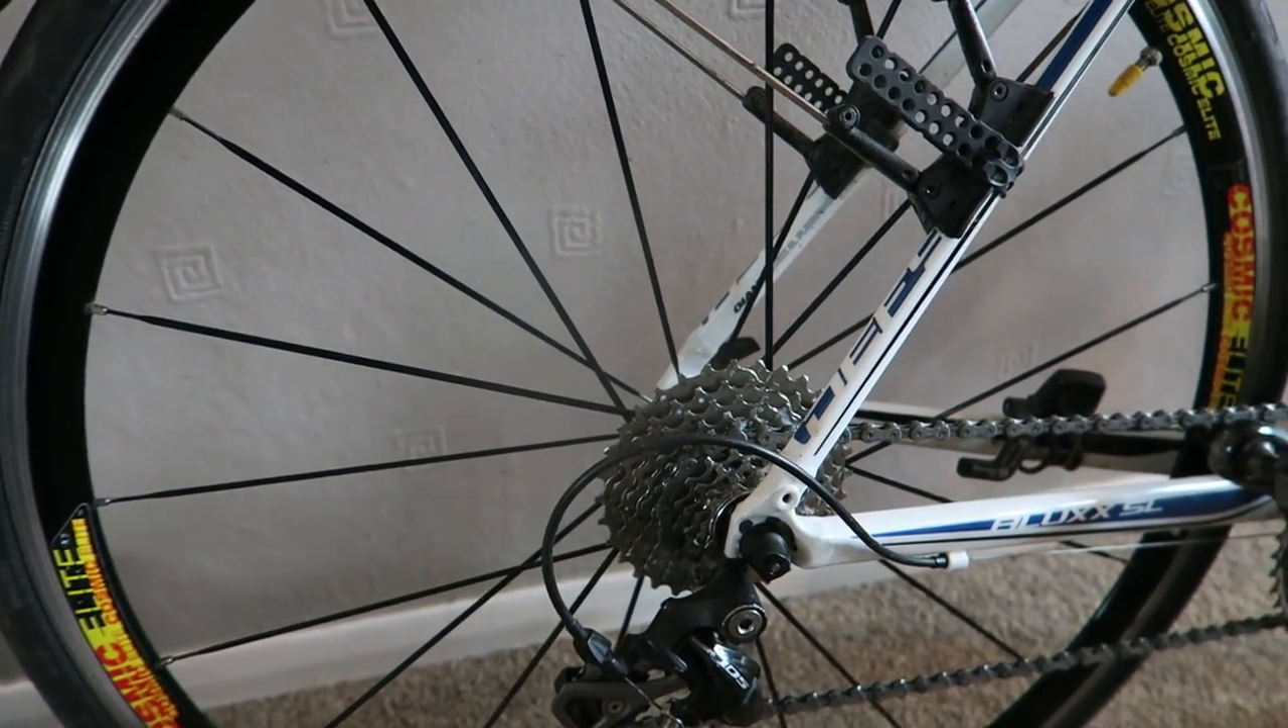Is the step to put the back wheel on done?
Yes.